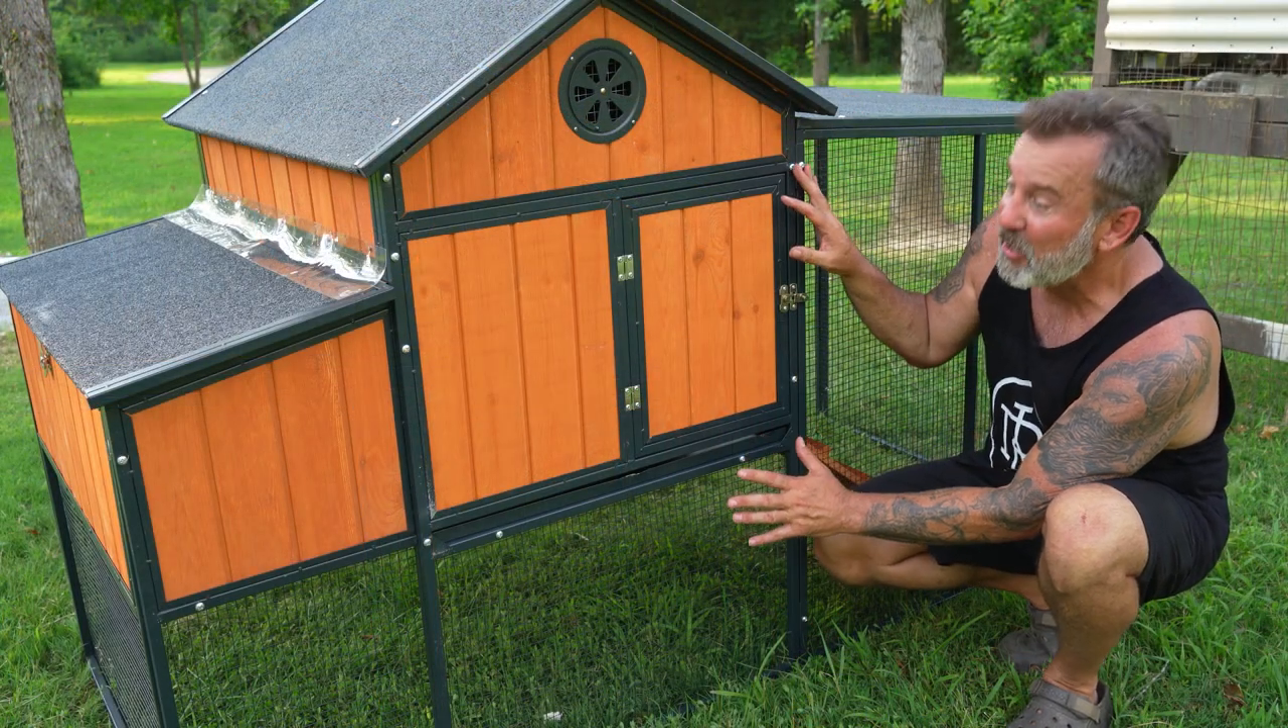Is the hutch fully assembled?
Yes.